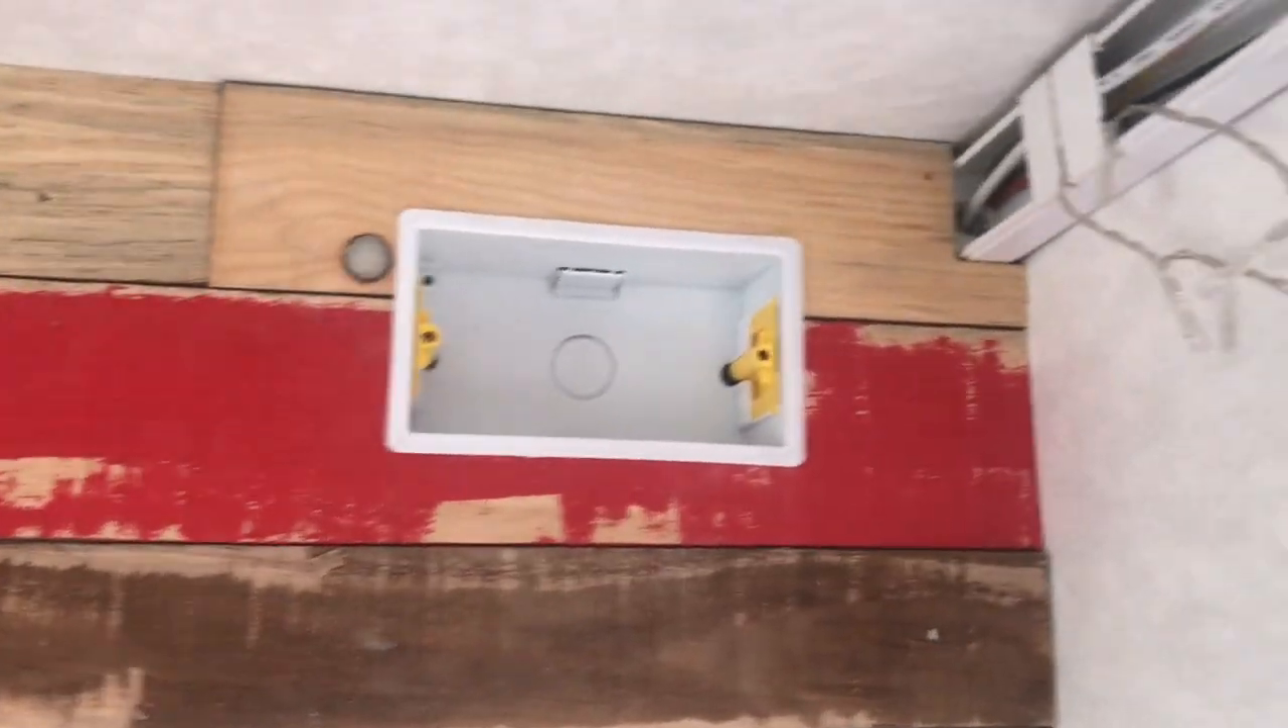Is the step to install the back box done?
Yes.